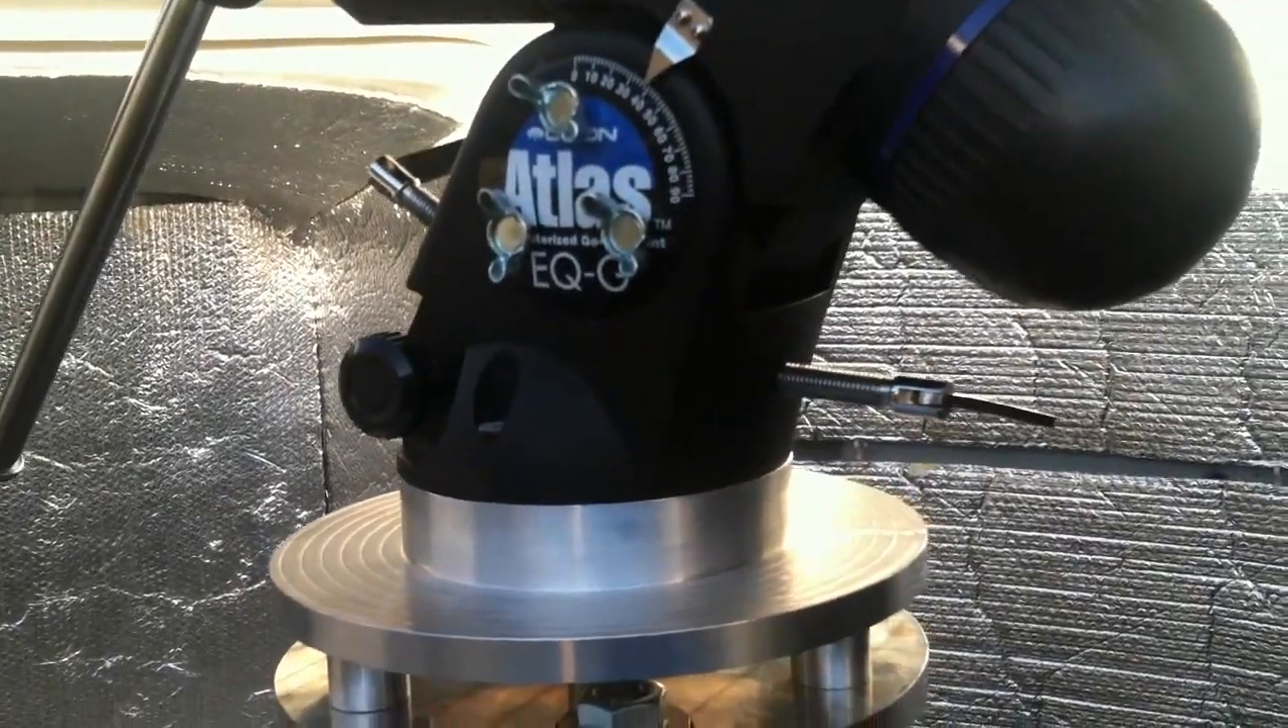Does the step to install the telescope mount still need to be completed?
No.